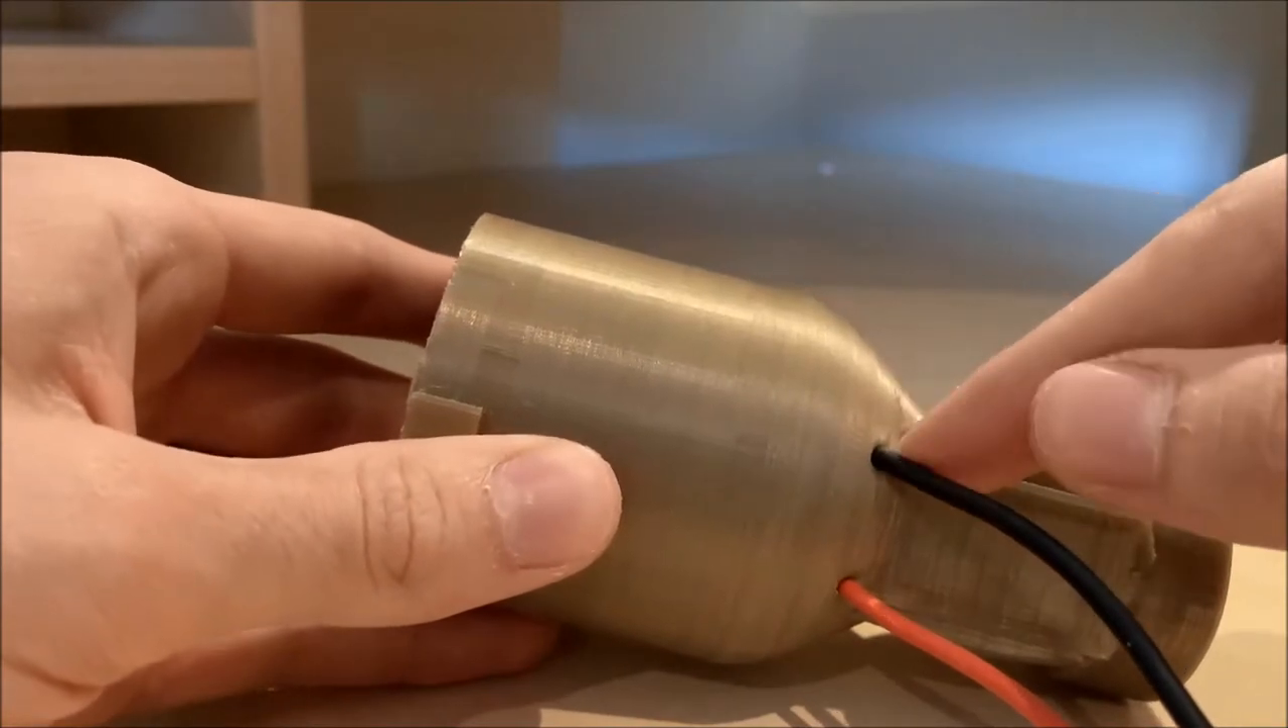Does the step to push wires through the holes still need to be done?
No.